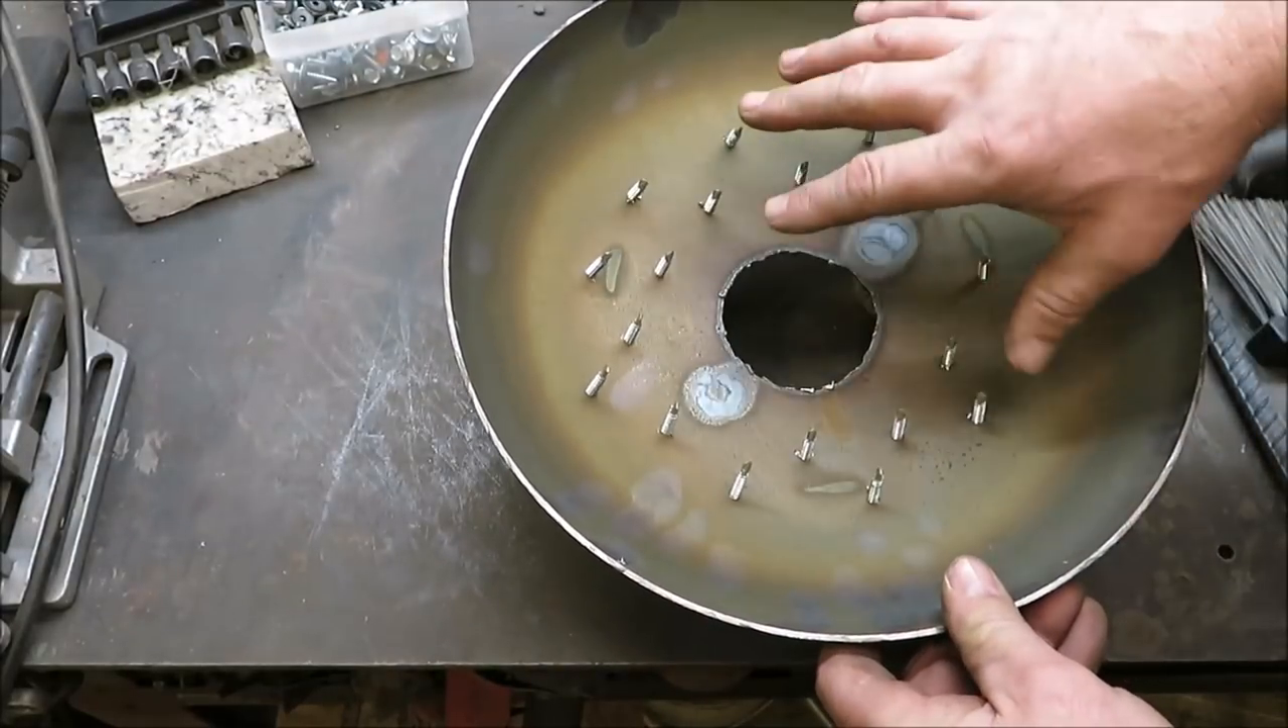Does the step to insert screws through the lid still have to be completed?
No.